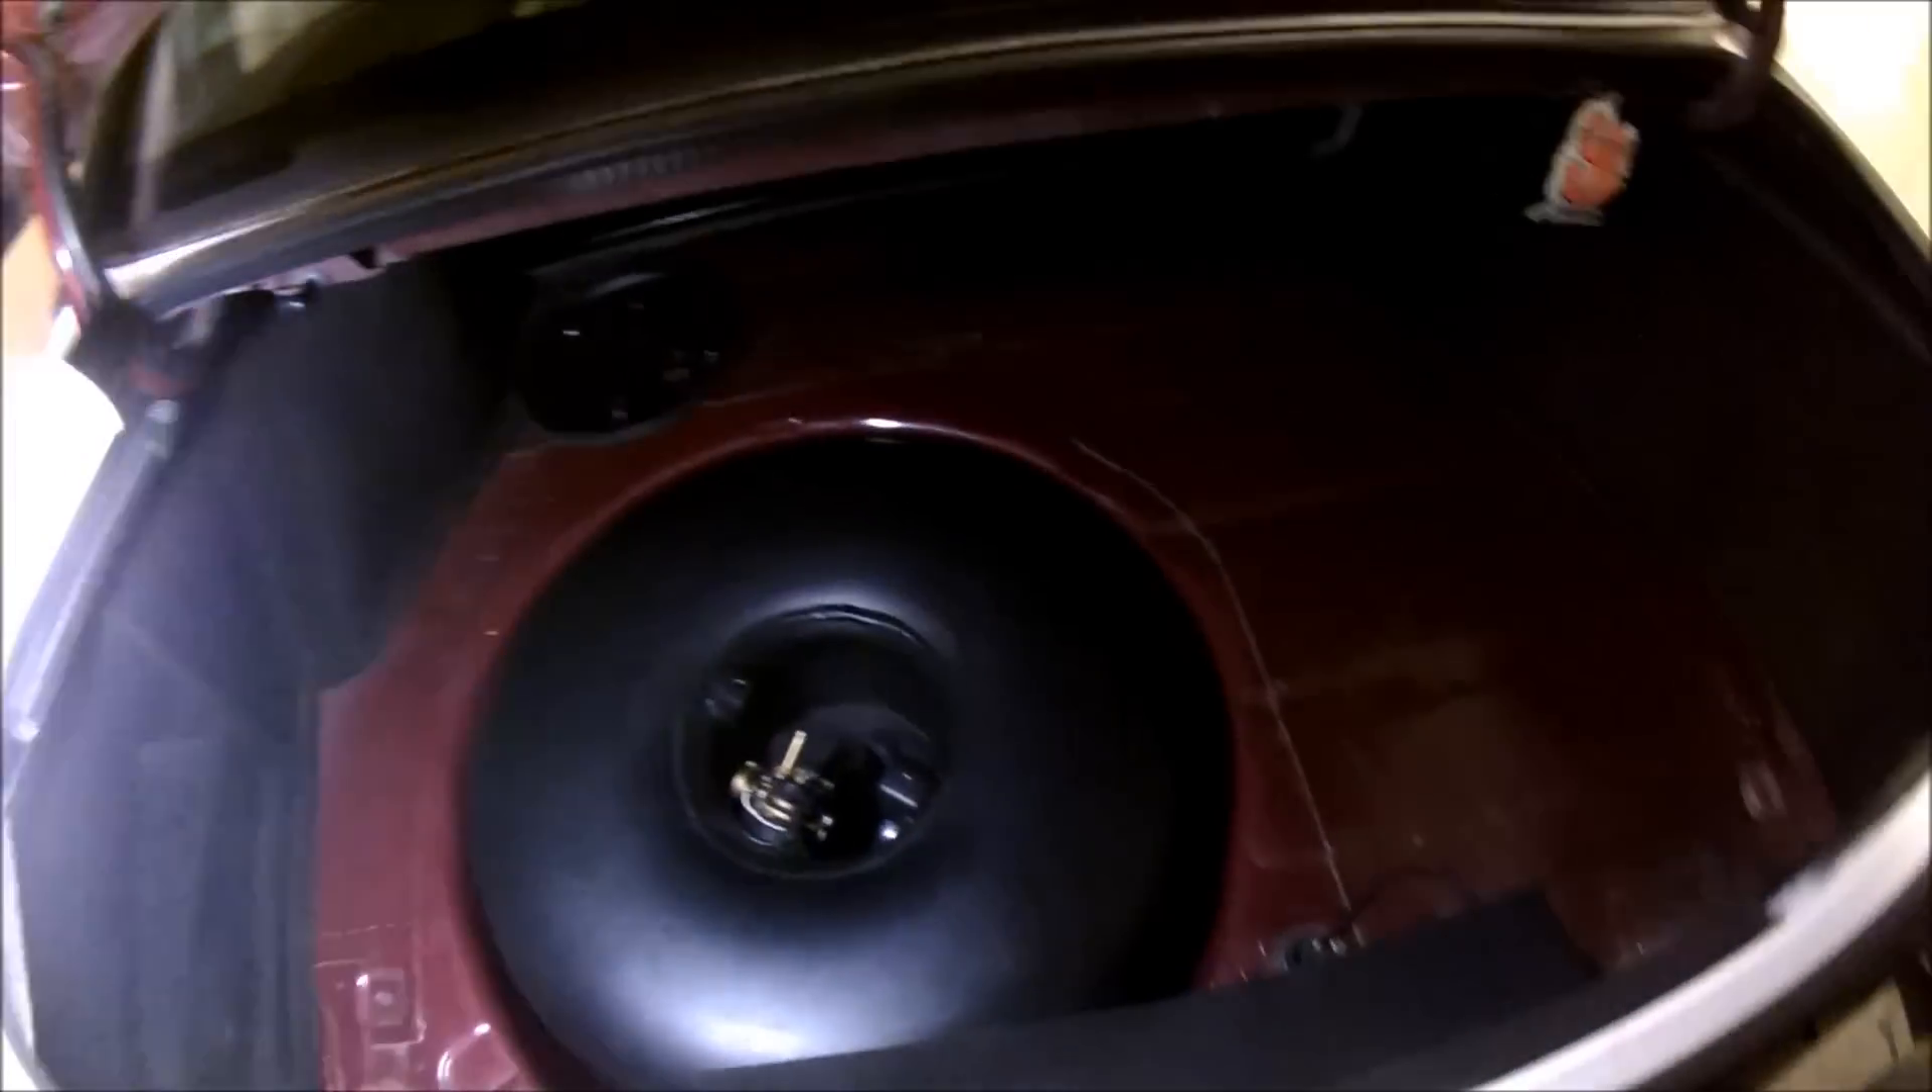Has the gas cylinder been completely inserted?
Yes.